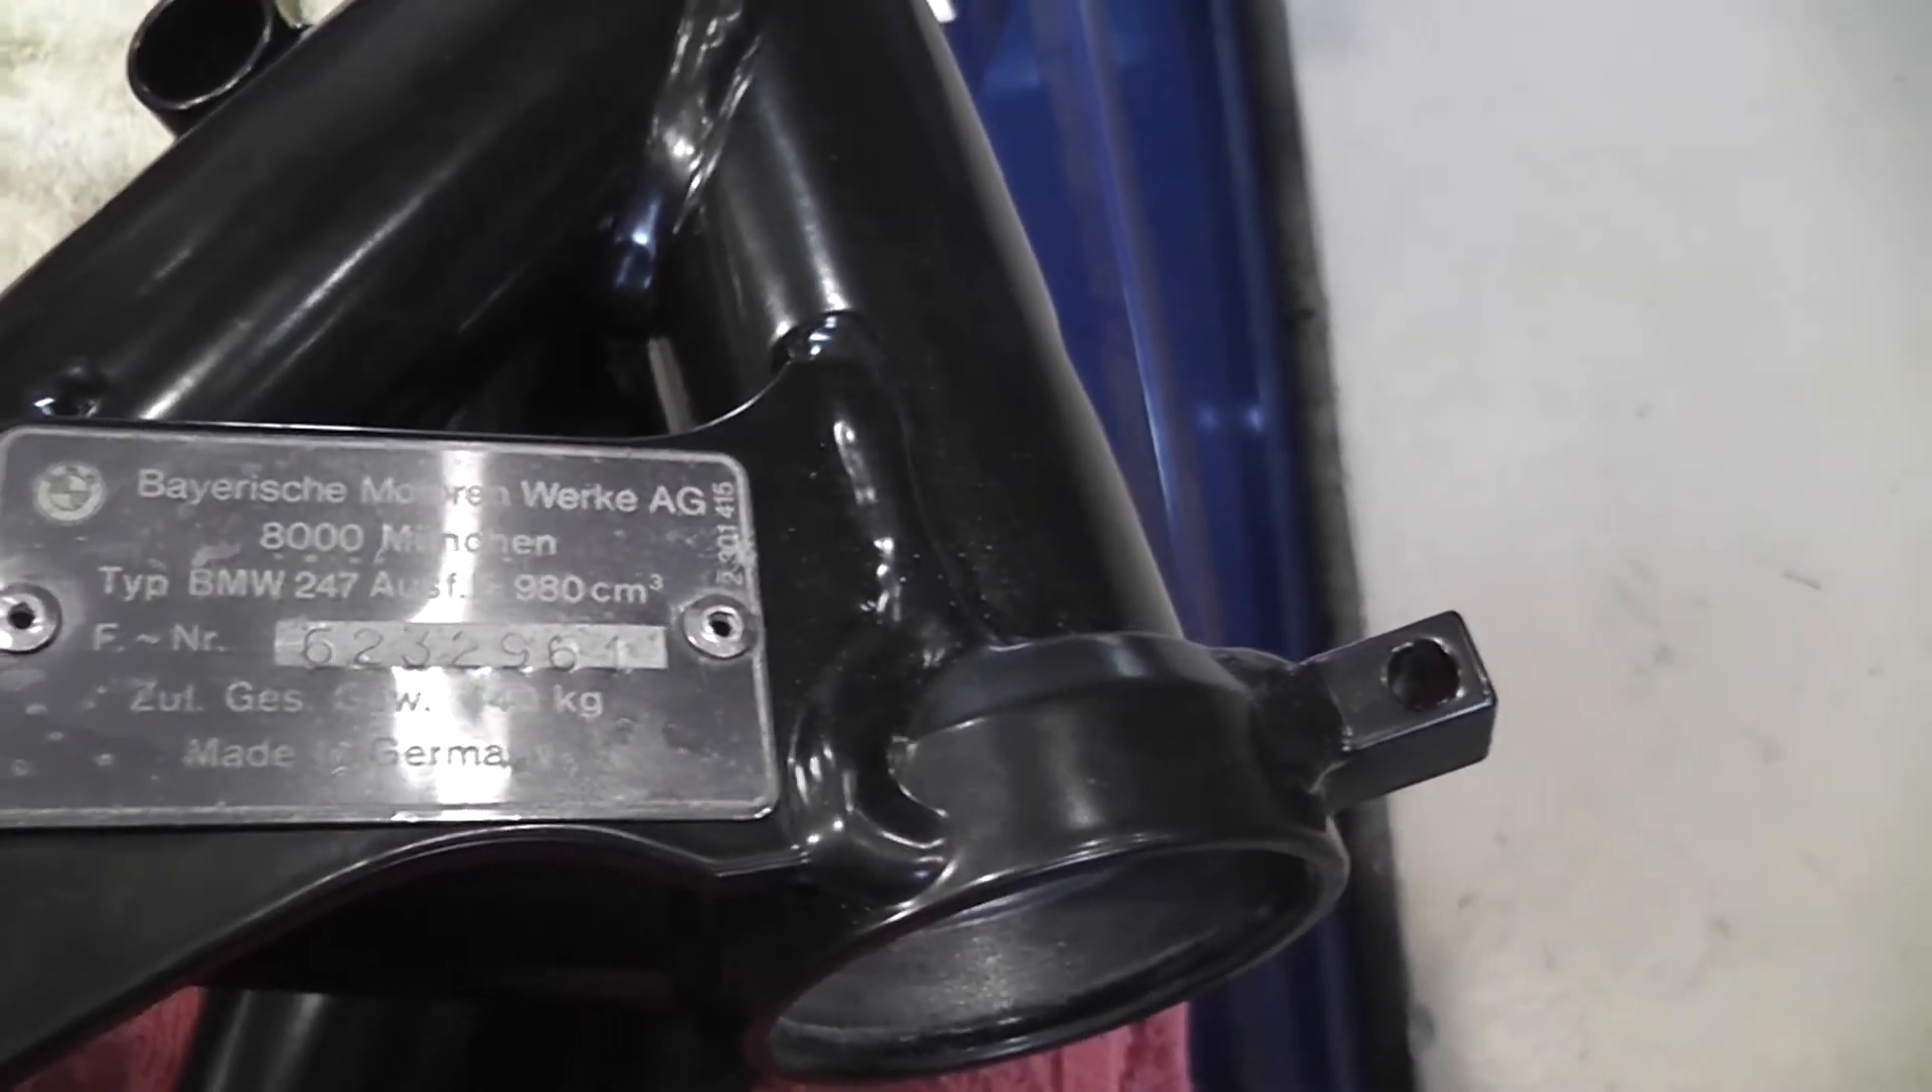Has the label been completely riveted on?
Yes.